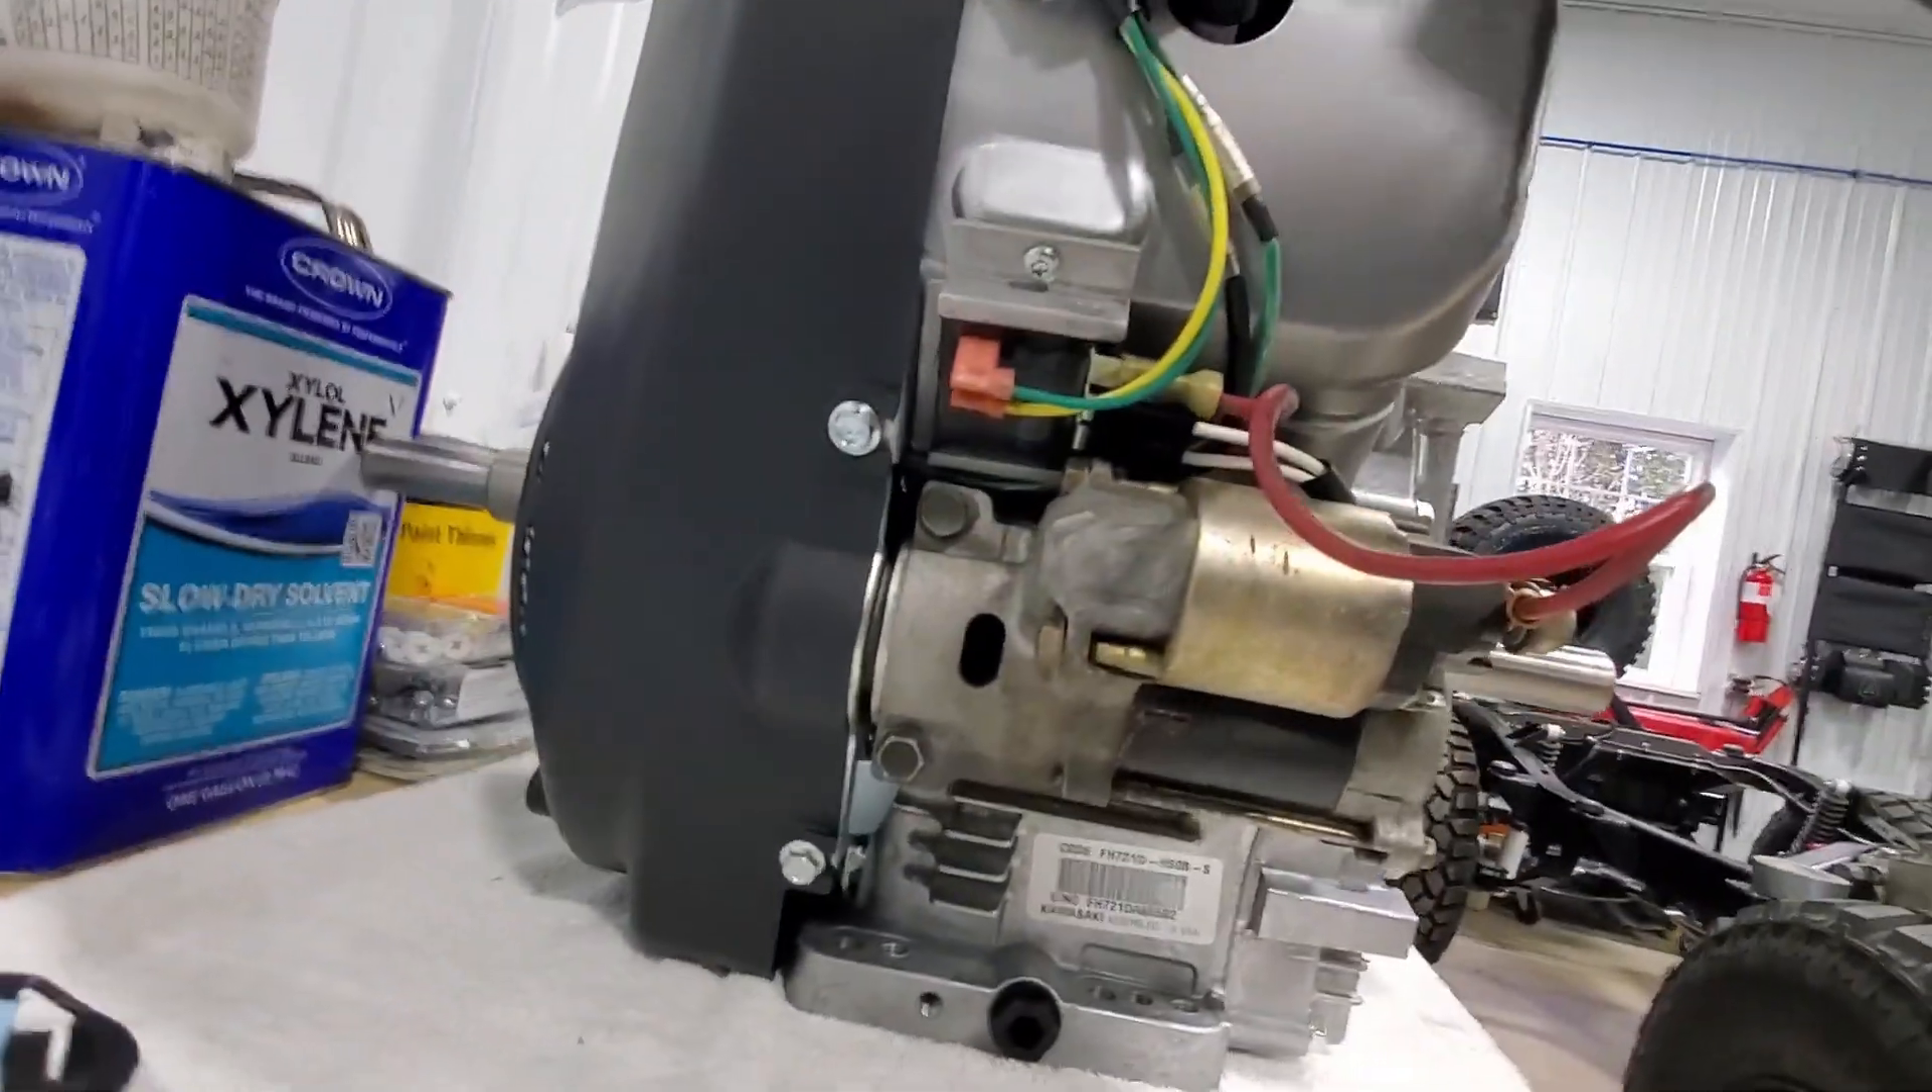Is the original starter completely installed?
Yes.